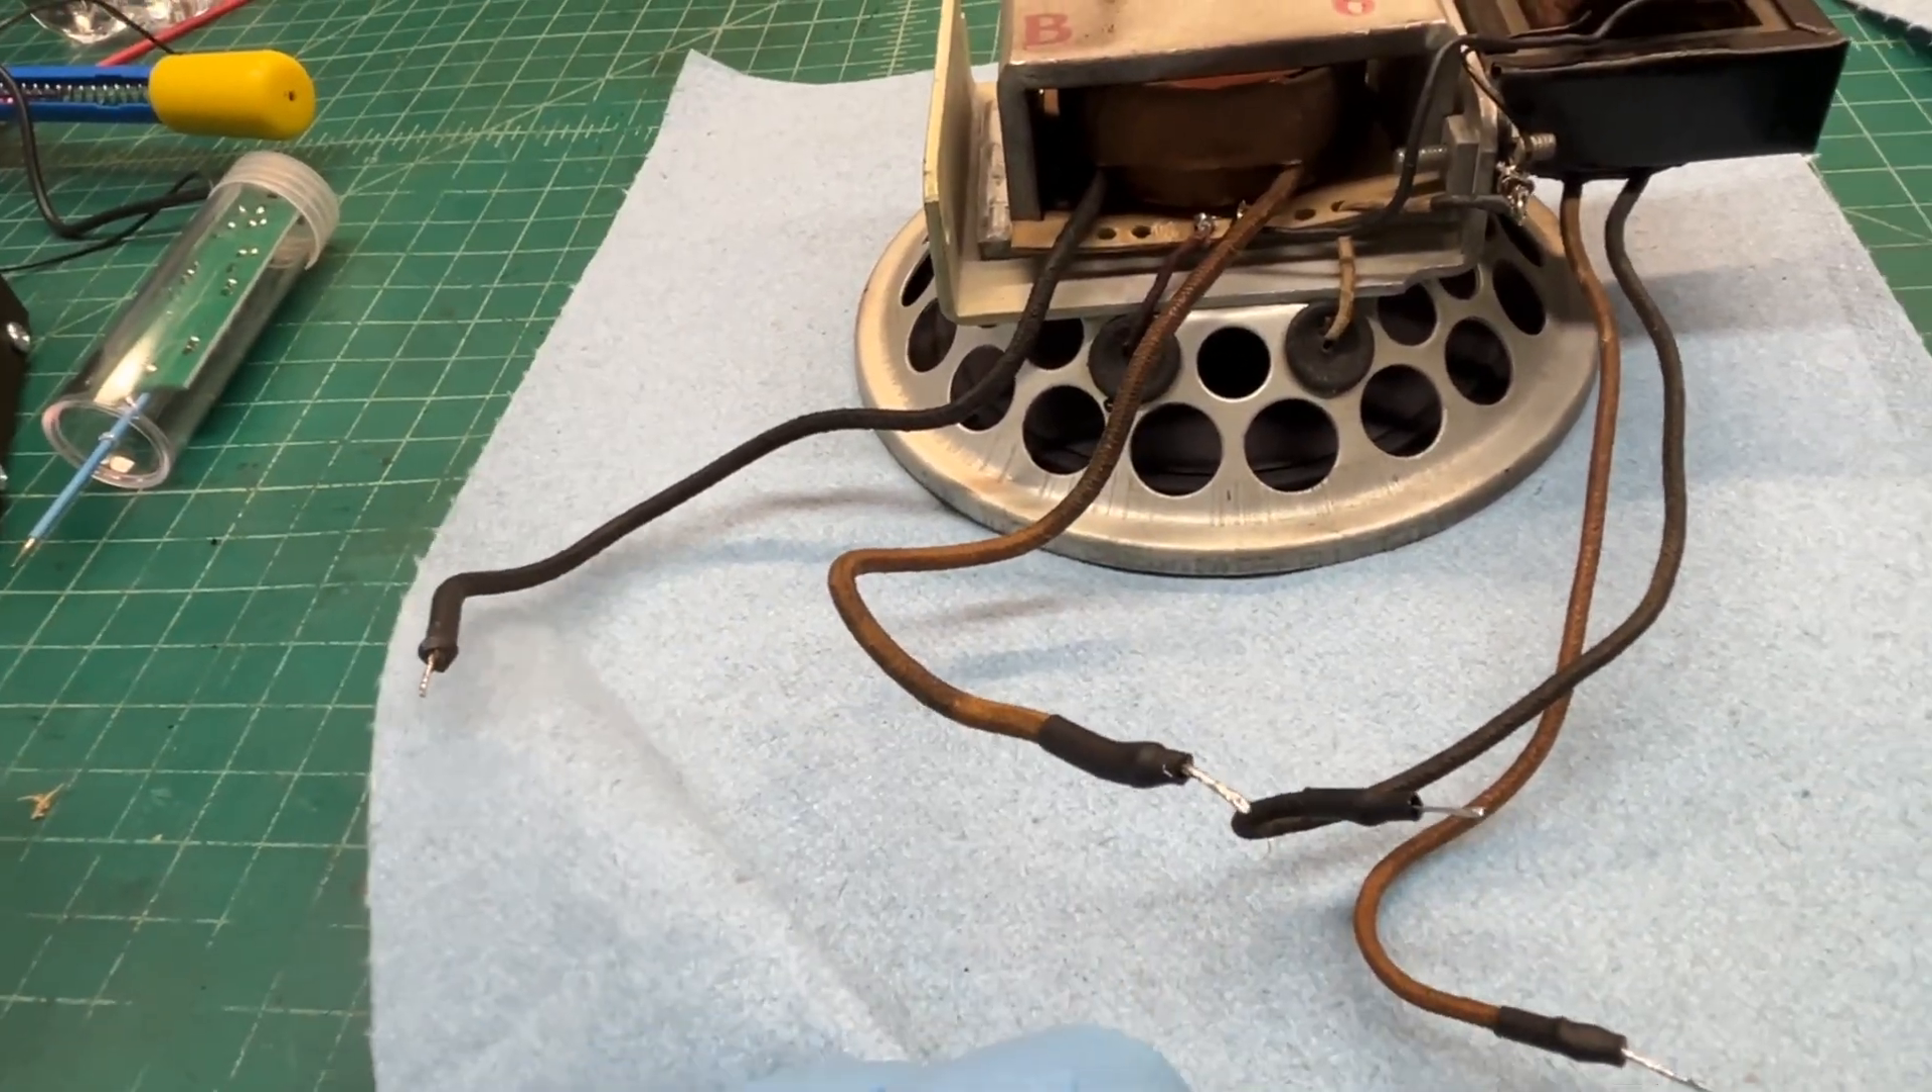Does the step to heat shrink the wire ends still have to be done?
No.